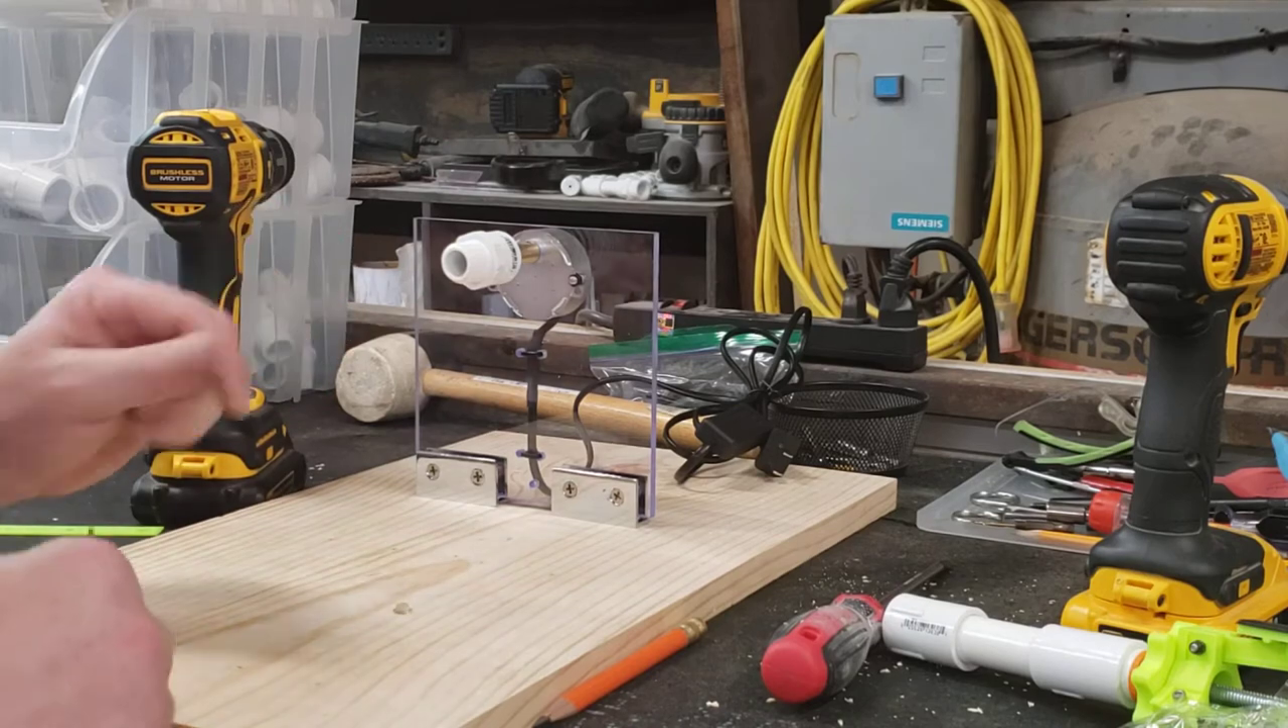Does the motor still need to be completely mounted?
No.